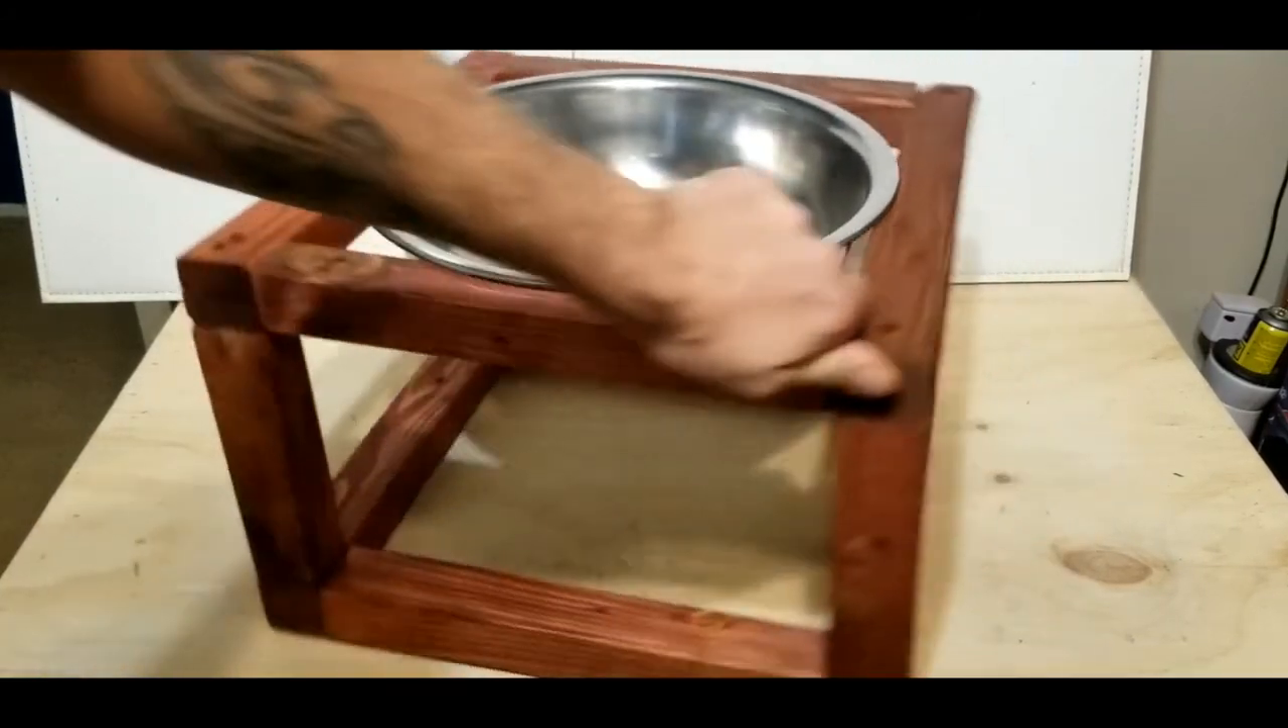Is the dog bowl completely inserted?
Yes.